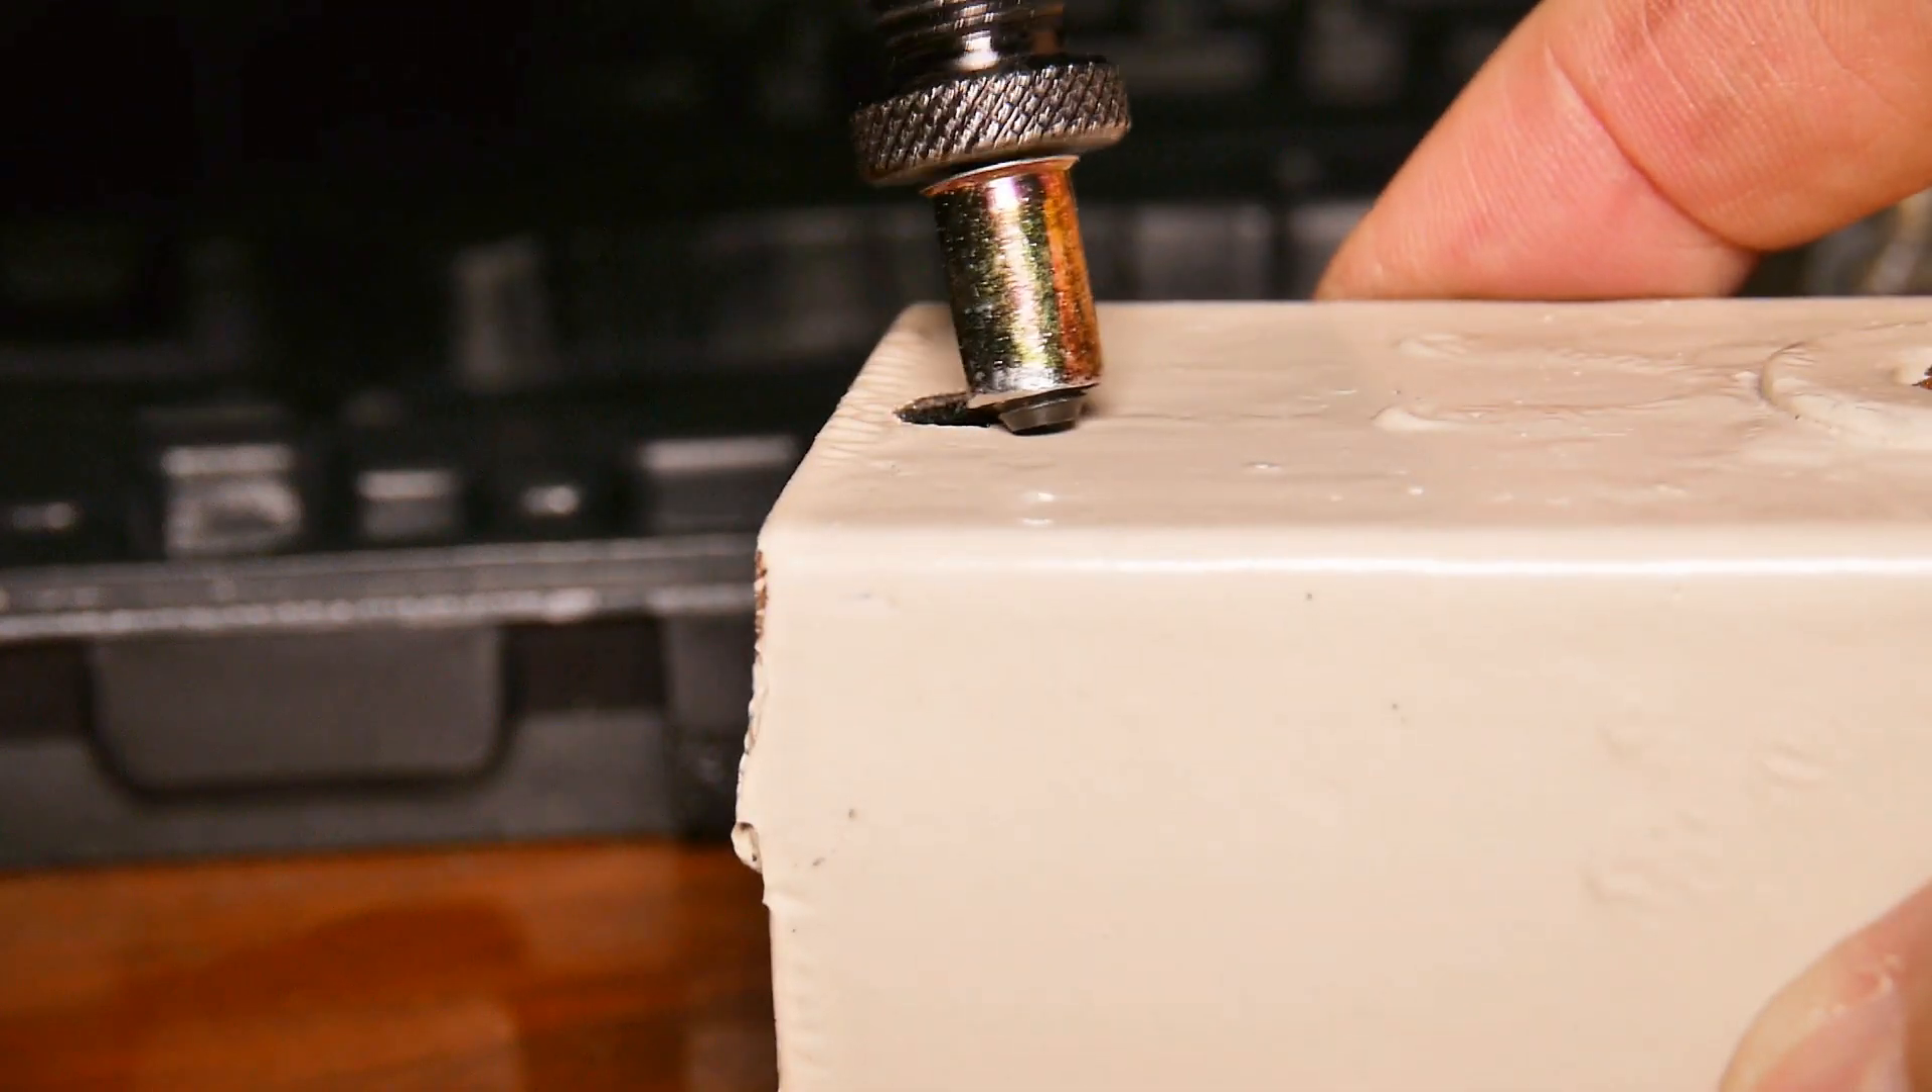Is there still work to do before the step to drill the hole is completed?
No.